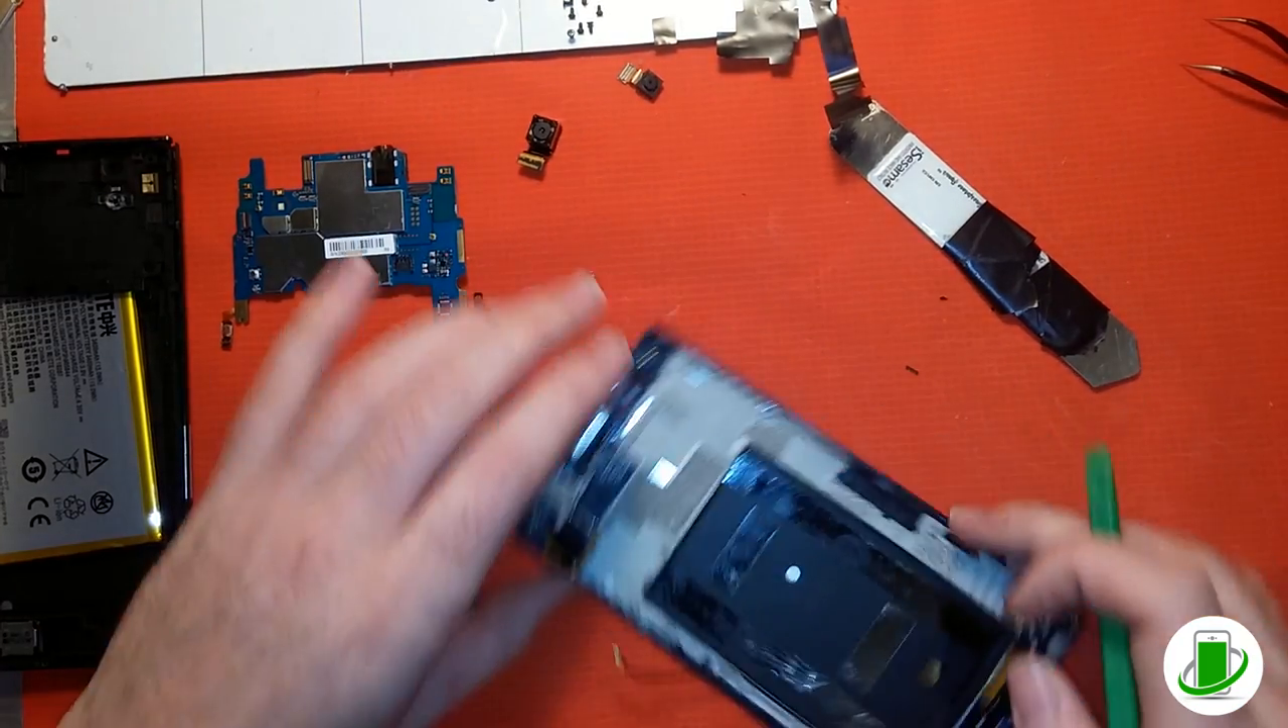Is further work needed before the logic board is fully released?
No.